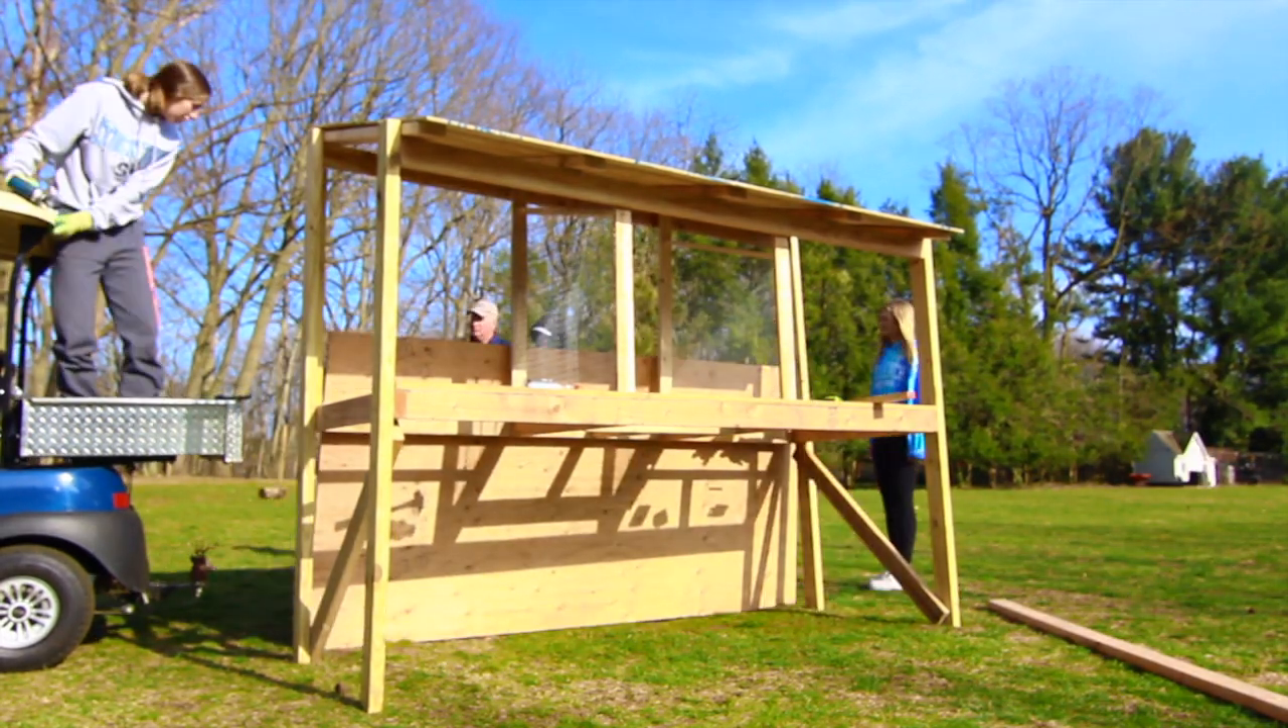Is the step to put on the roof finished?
Yes.